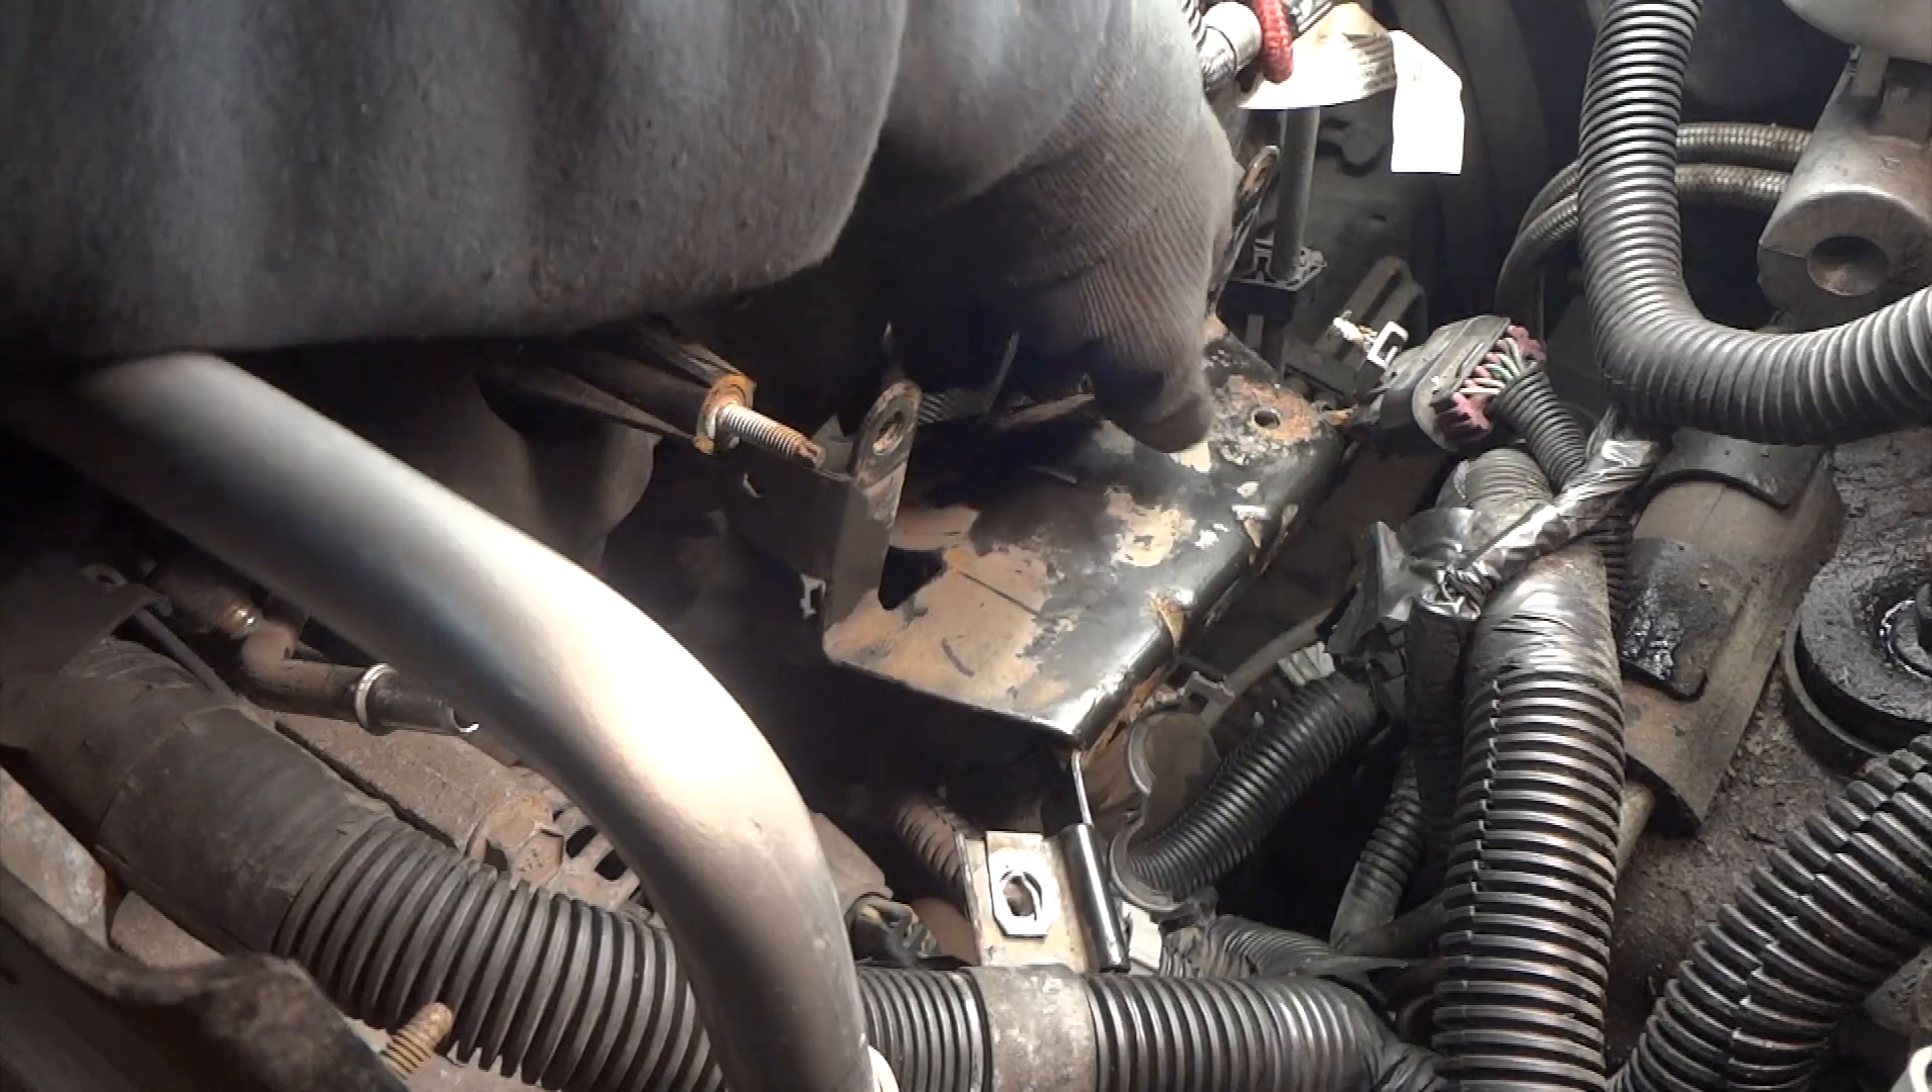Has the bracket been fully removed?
No.